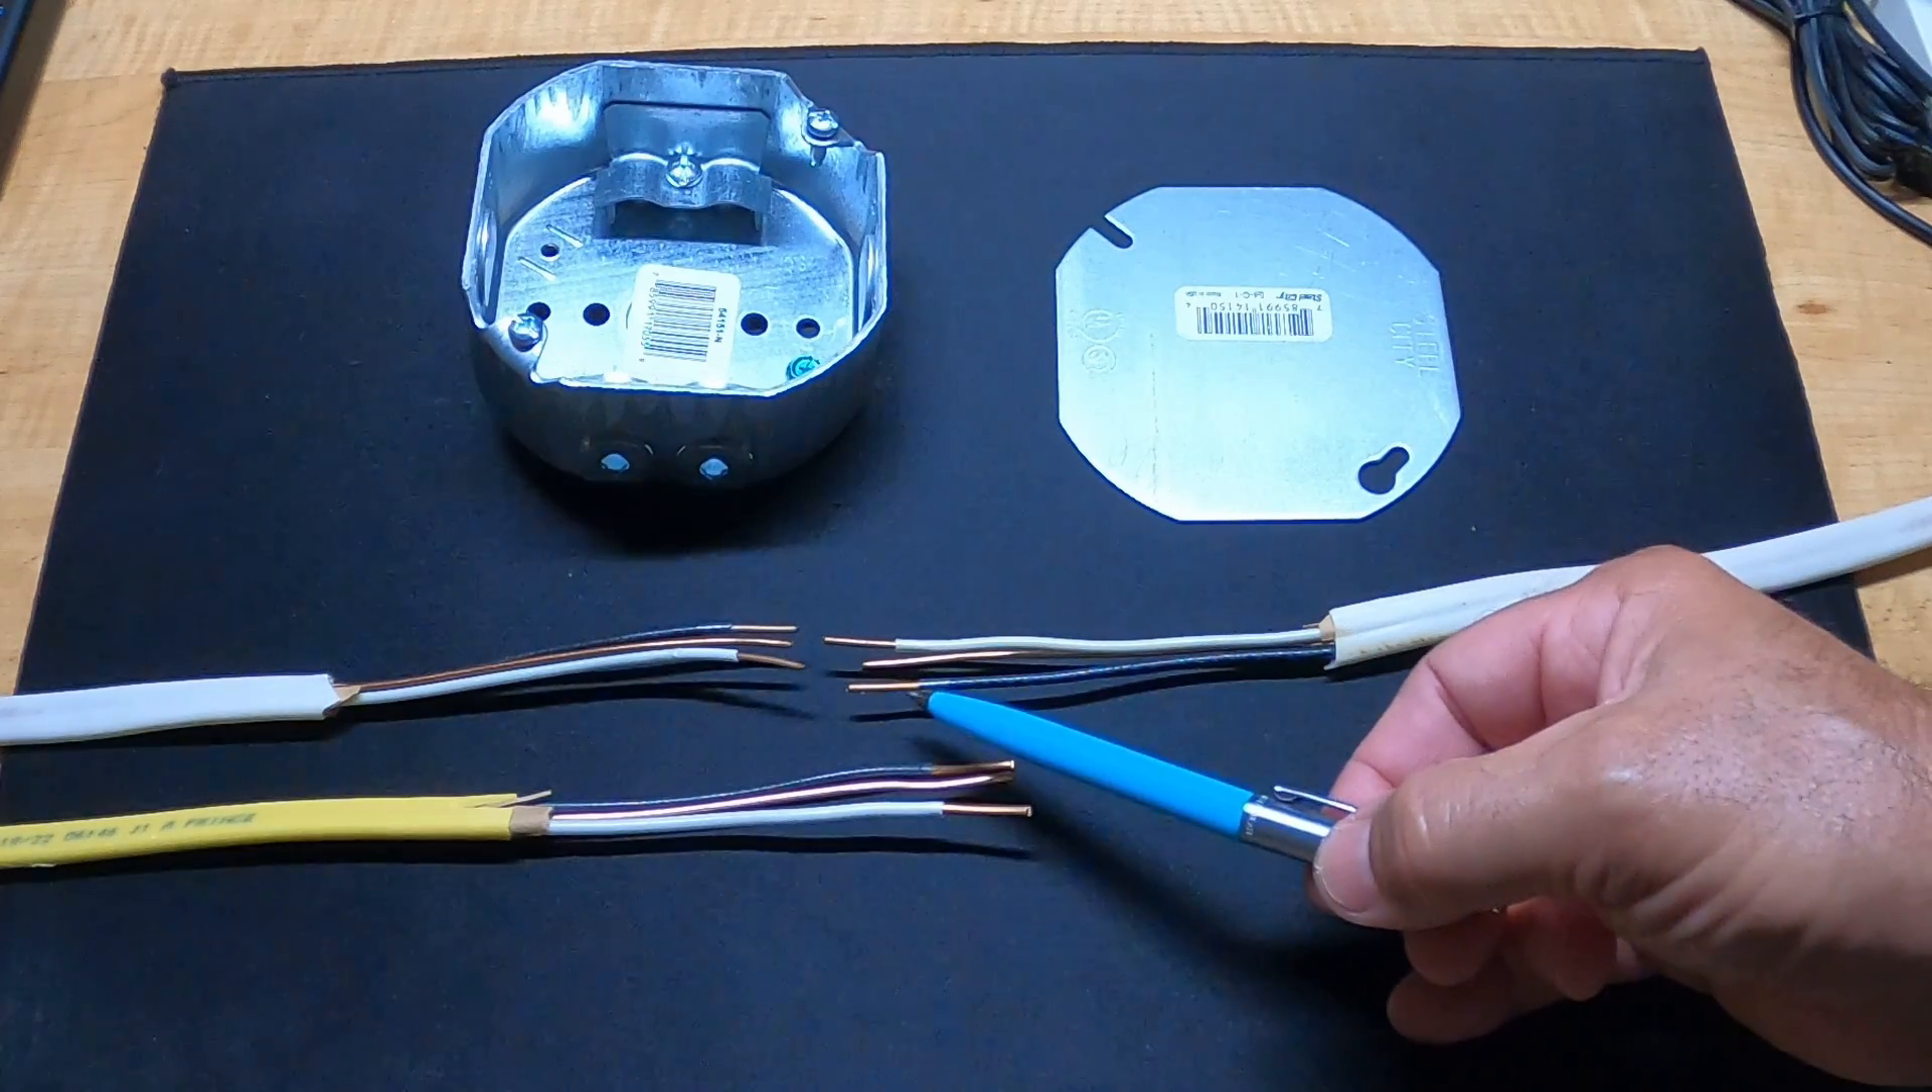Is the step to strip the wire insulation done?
Yes.